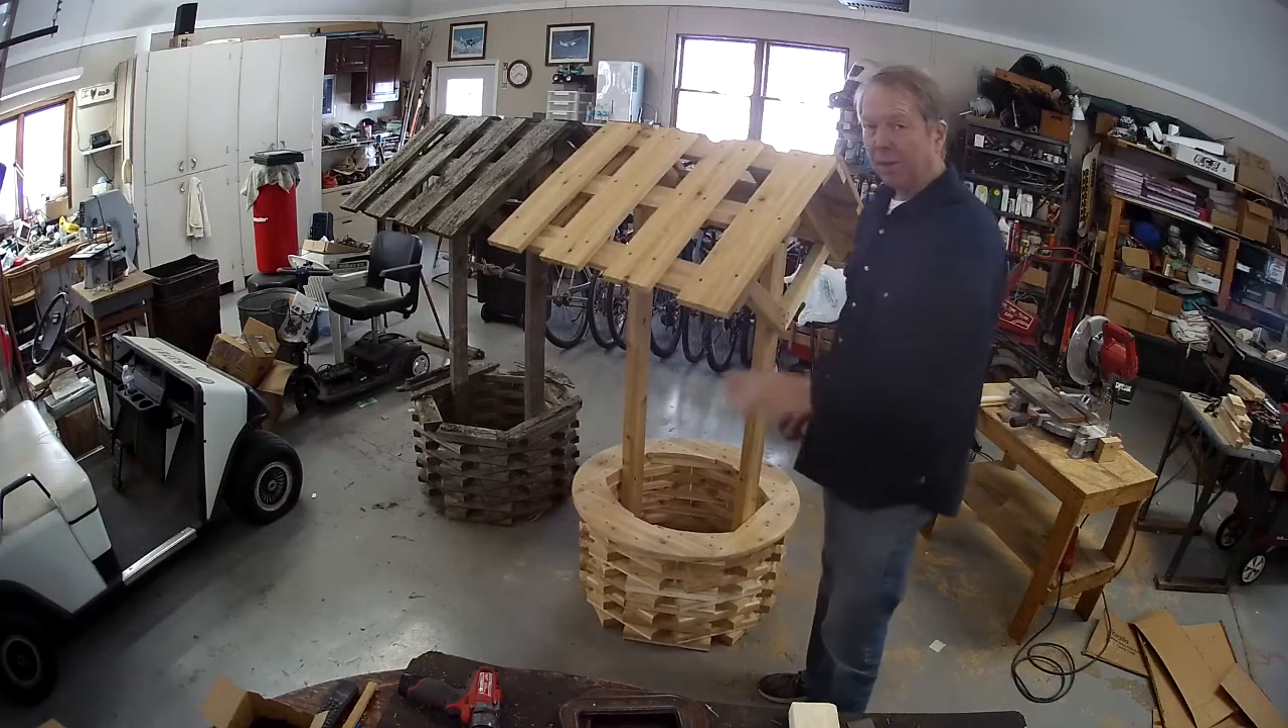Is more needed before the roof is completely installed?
No.